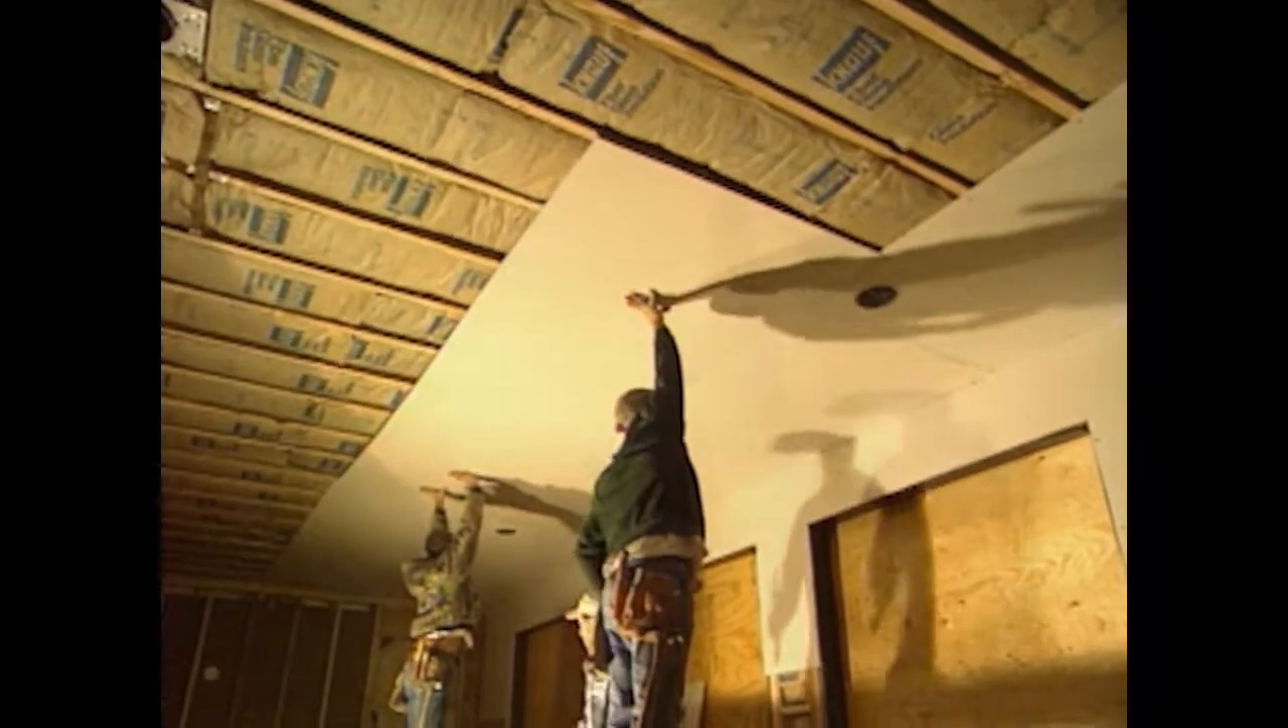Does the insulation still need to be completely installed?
No.